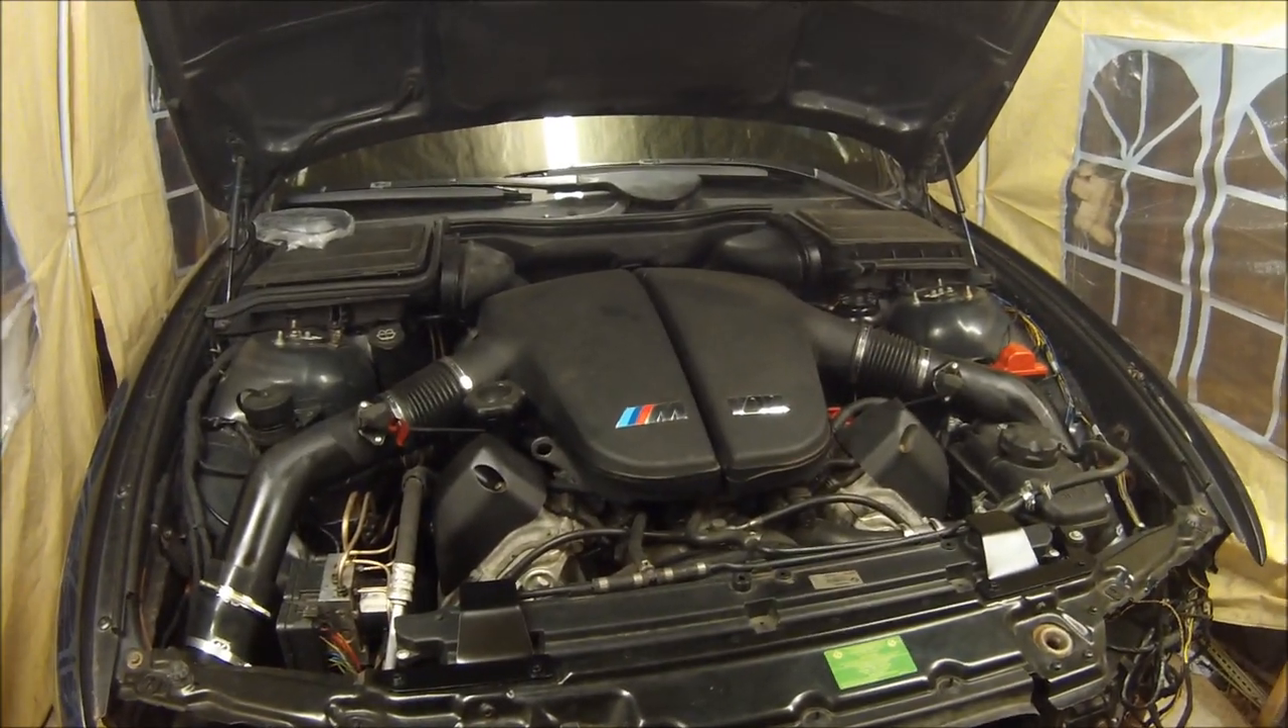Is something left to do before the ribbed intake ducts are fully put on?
No.